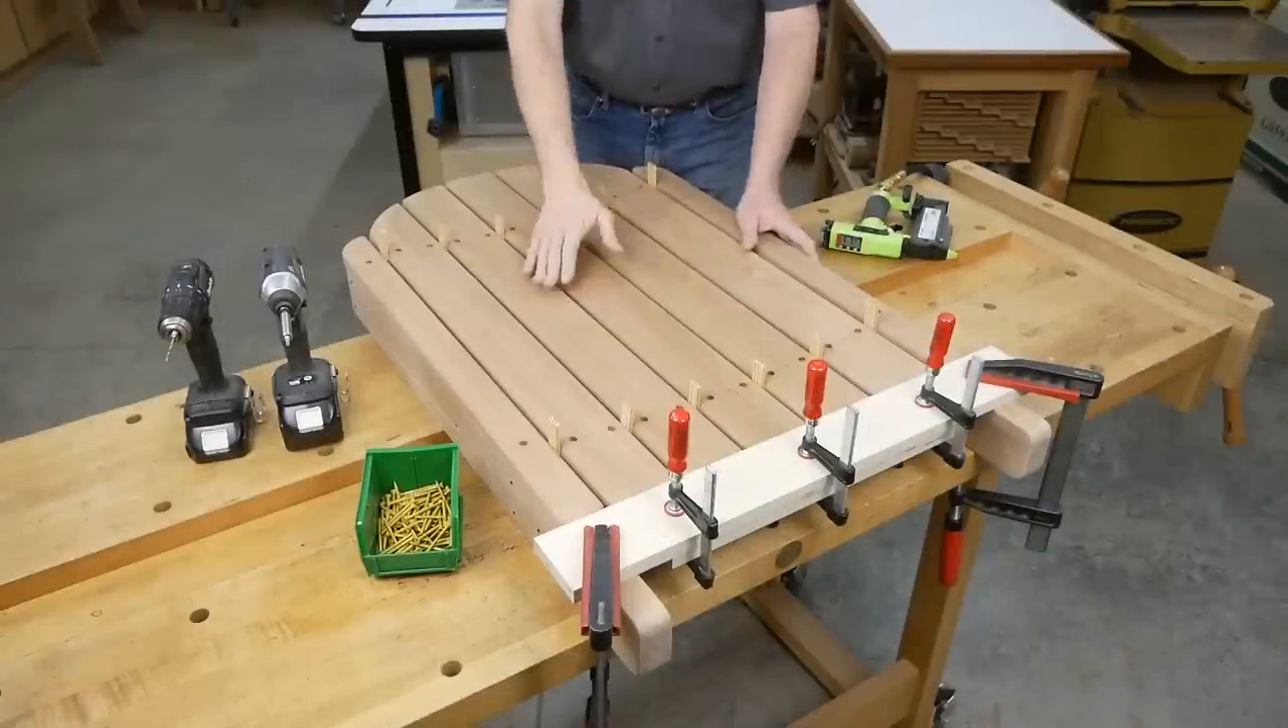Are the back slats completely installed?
No.